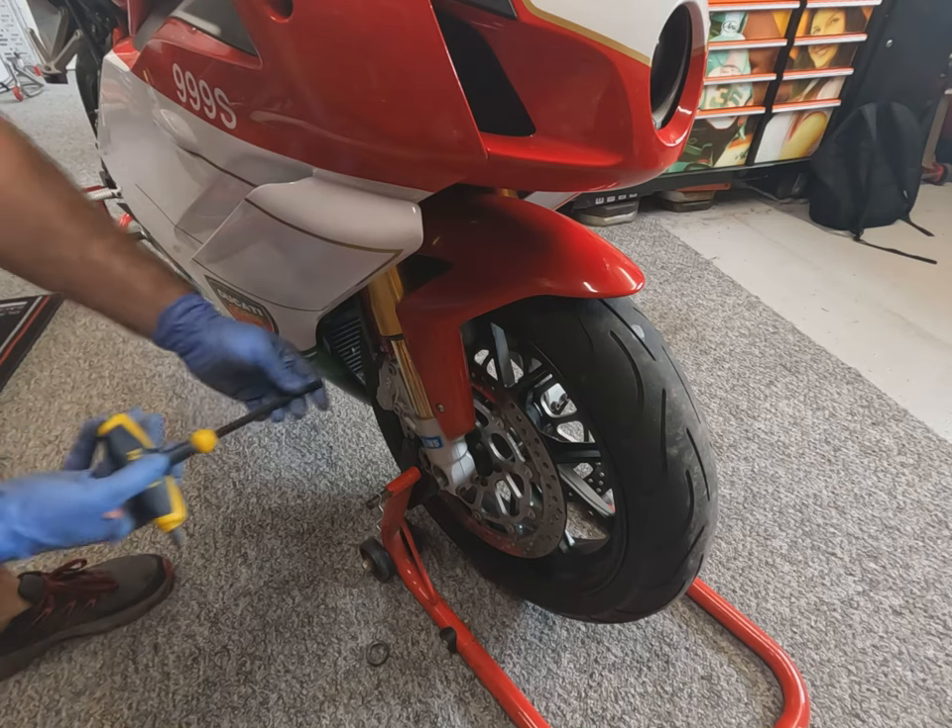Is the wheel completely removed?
No.